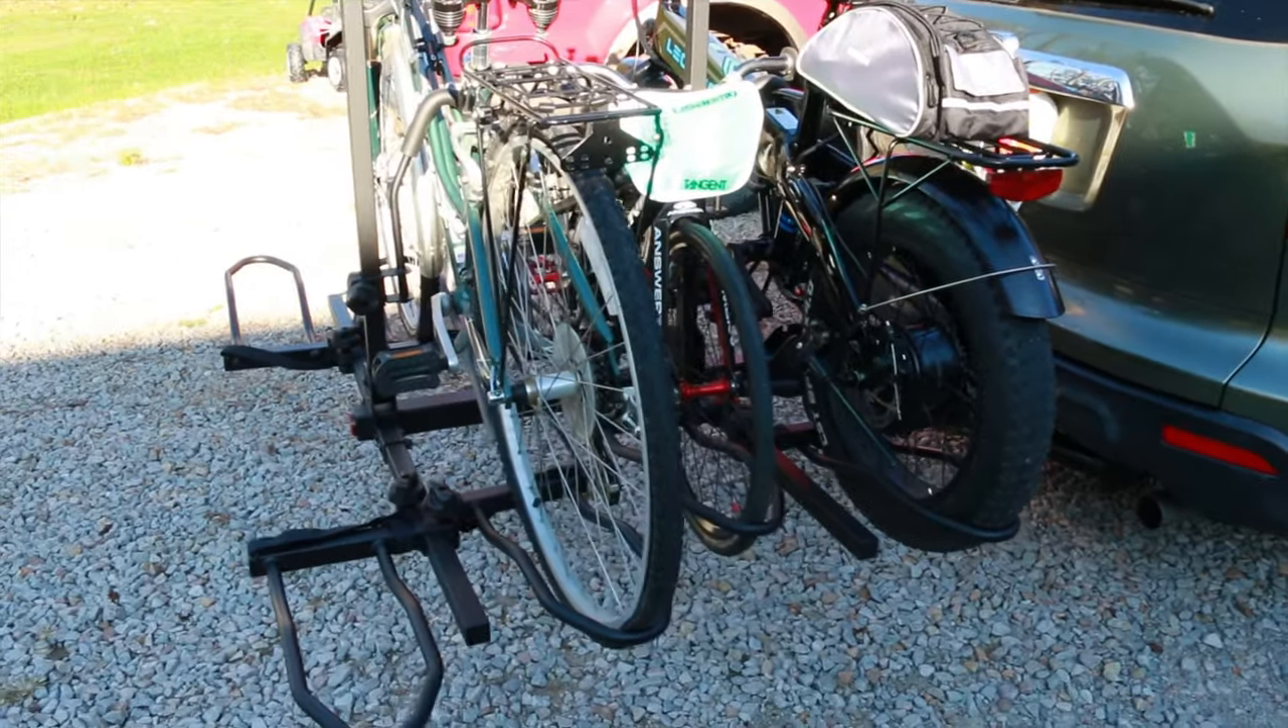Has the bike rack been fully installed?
Yes.